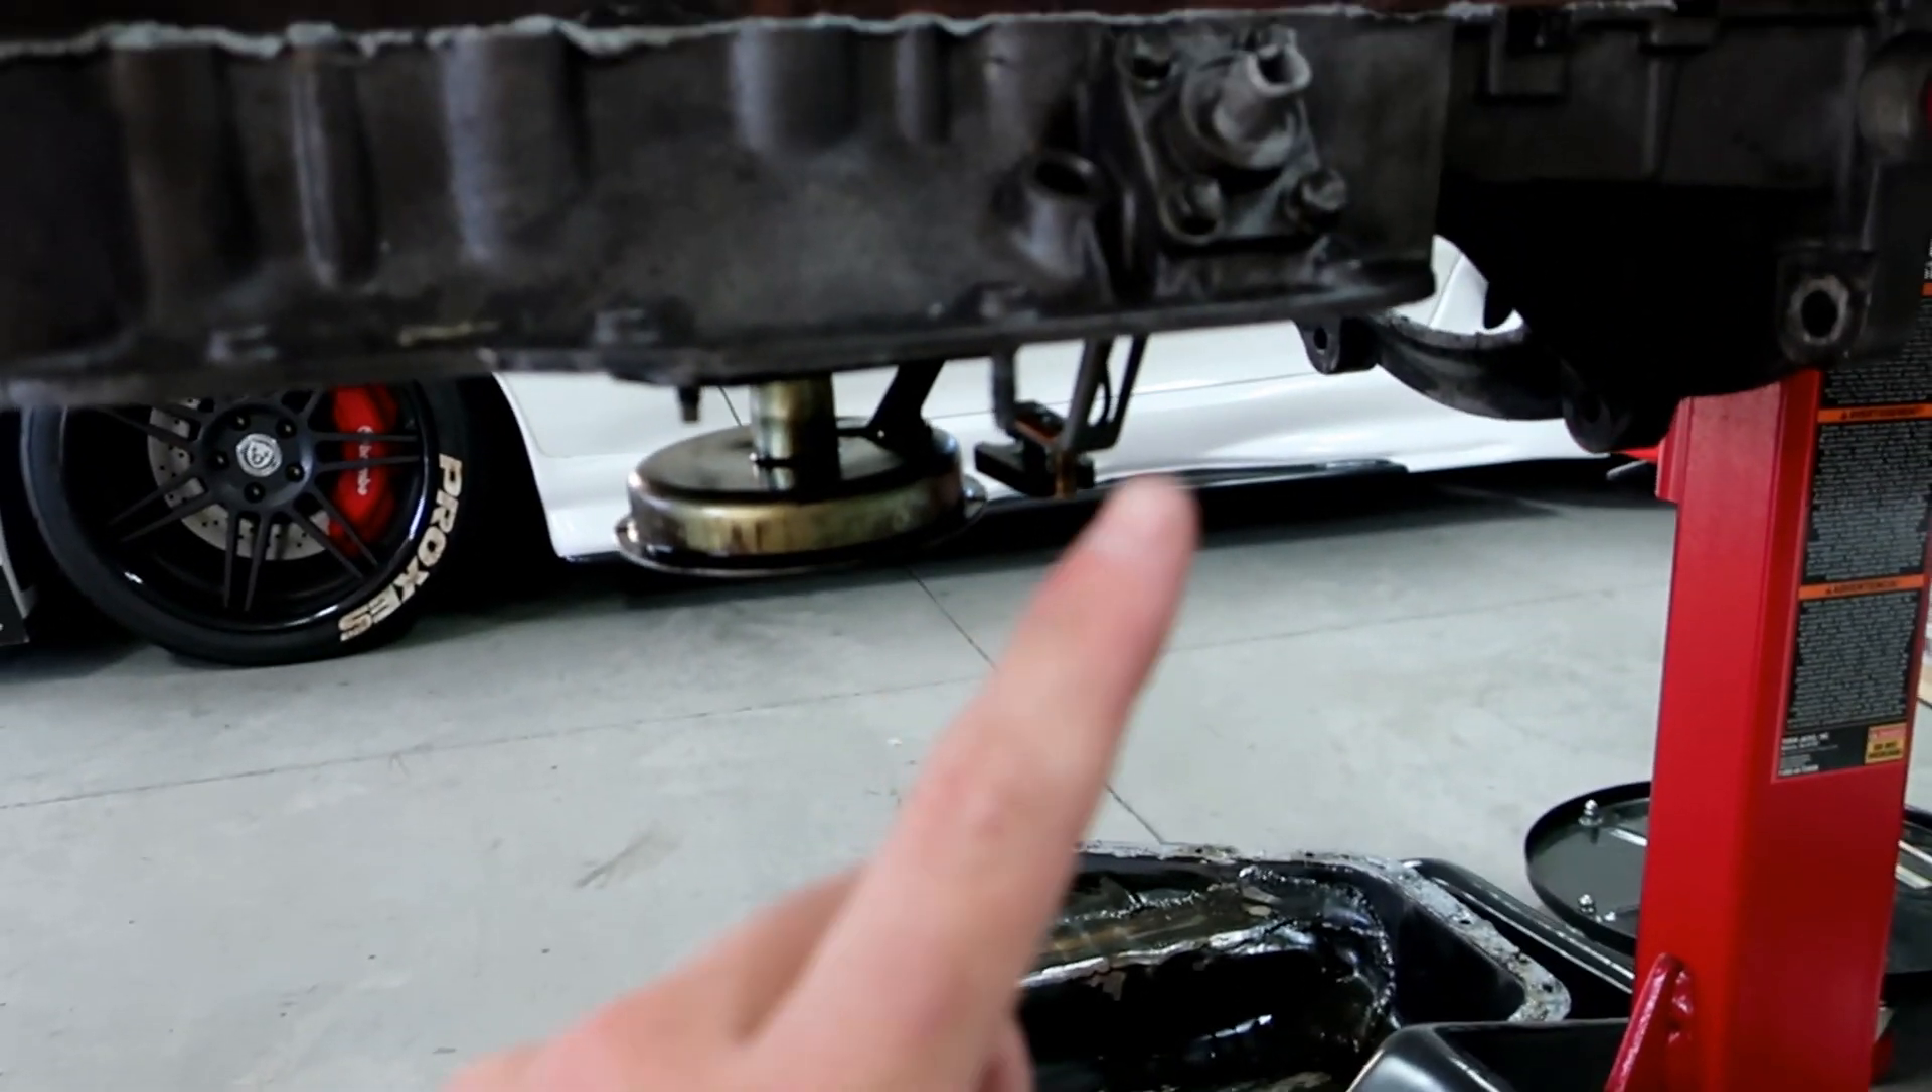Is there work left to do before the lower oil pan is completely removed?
No.